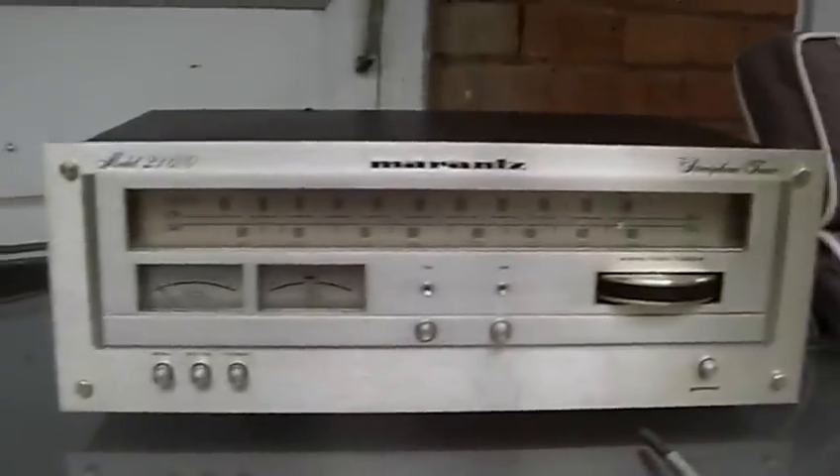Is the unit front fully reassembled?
Yes.